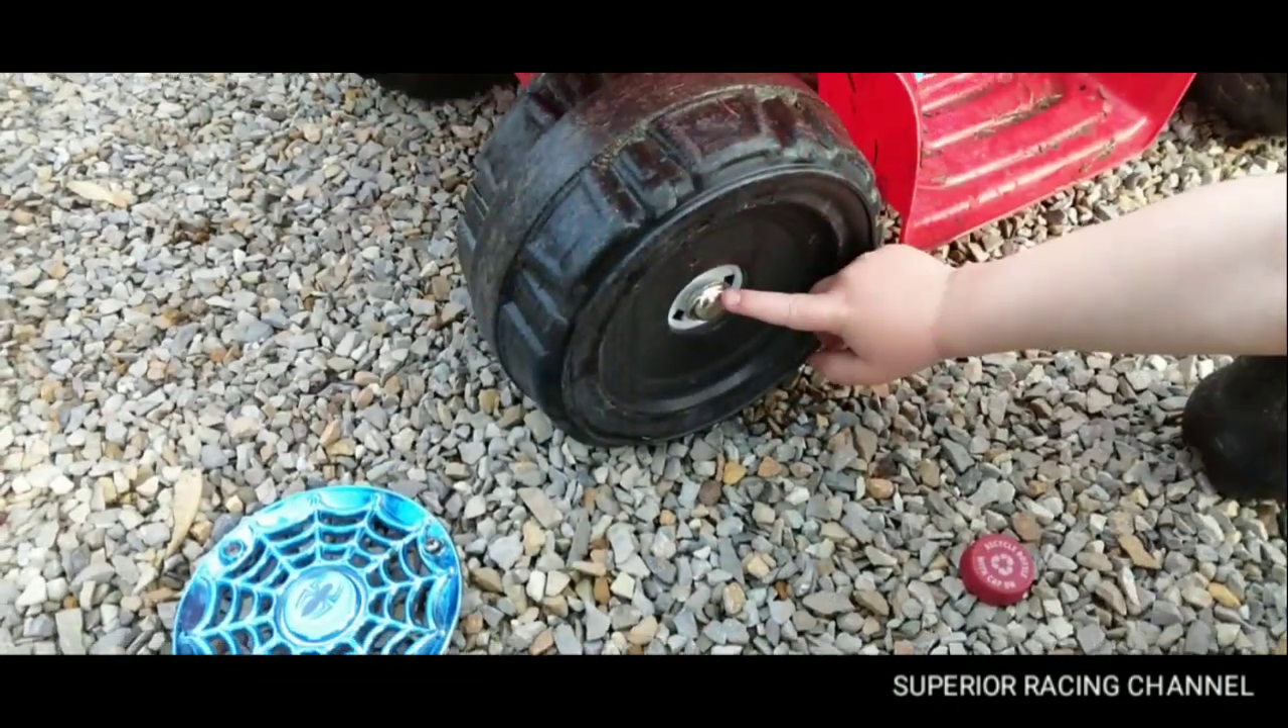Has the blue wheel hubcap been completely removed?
Yes.